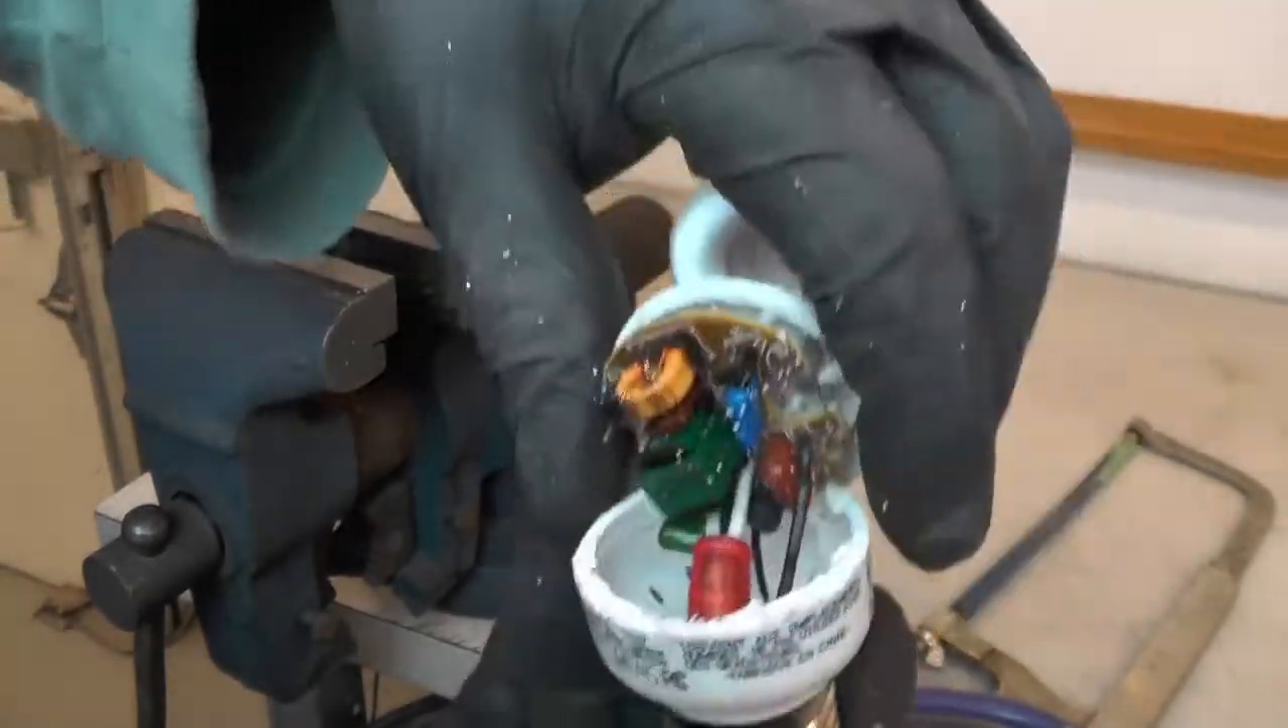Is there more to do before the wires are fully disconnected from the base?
Yes.